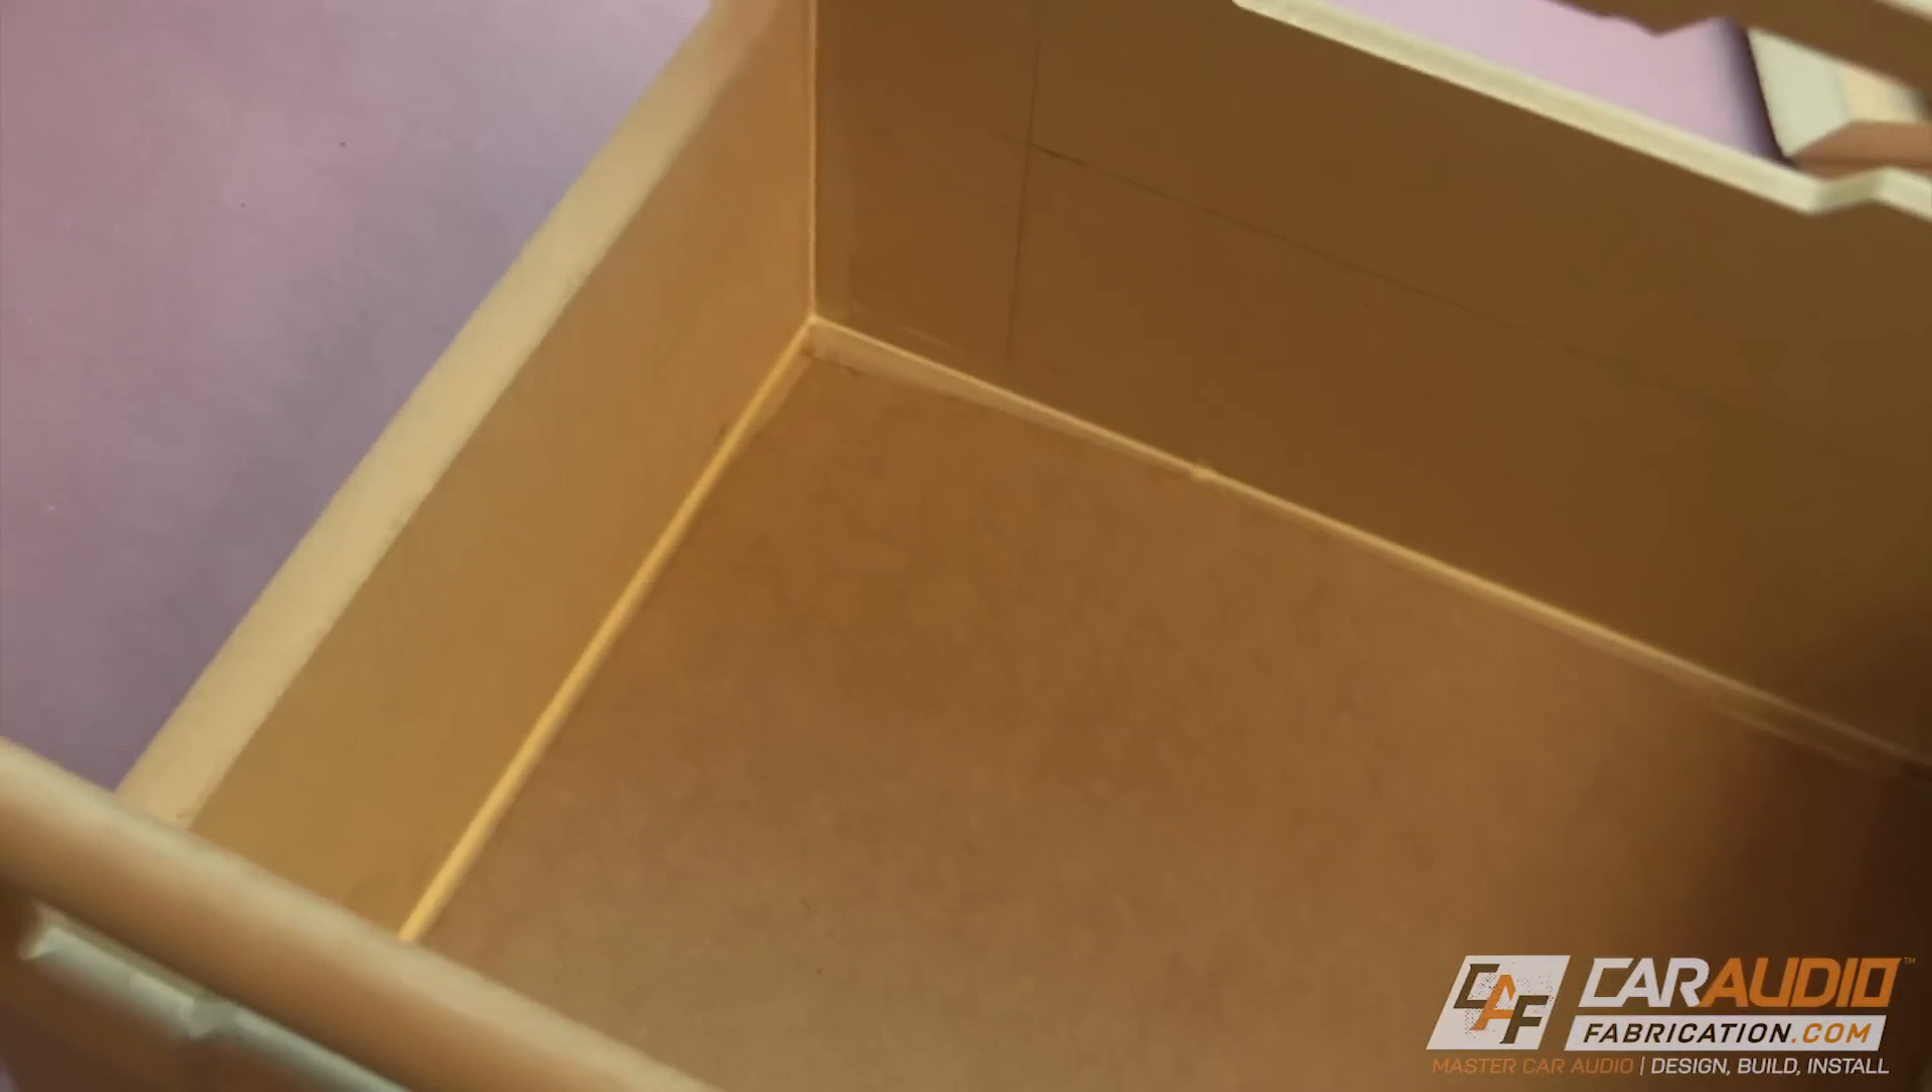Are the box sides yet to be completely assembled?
No.